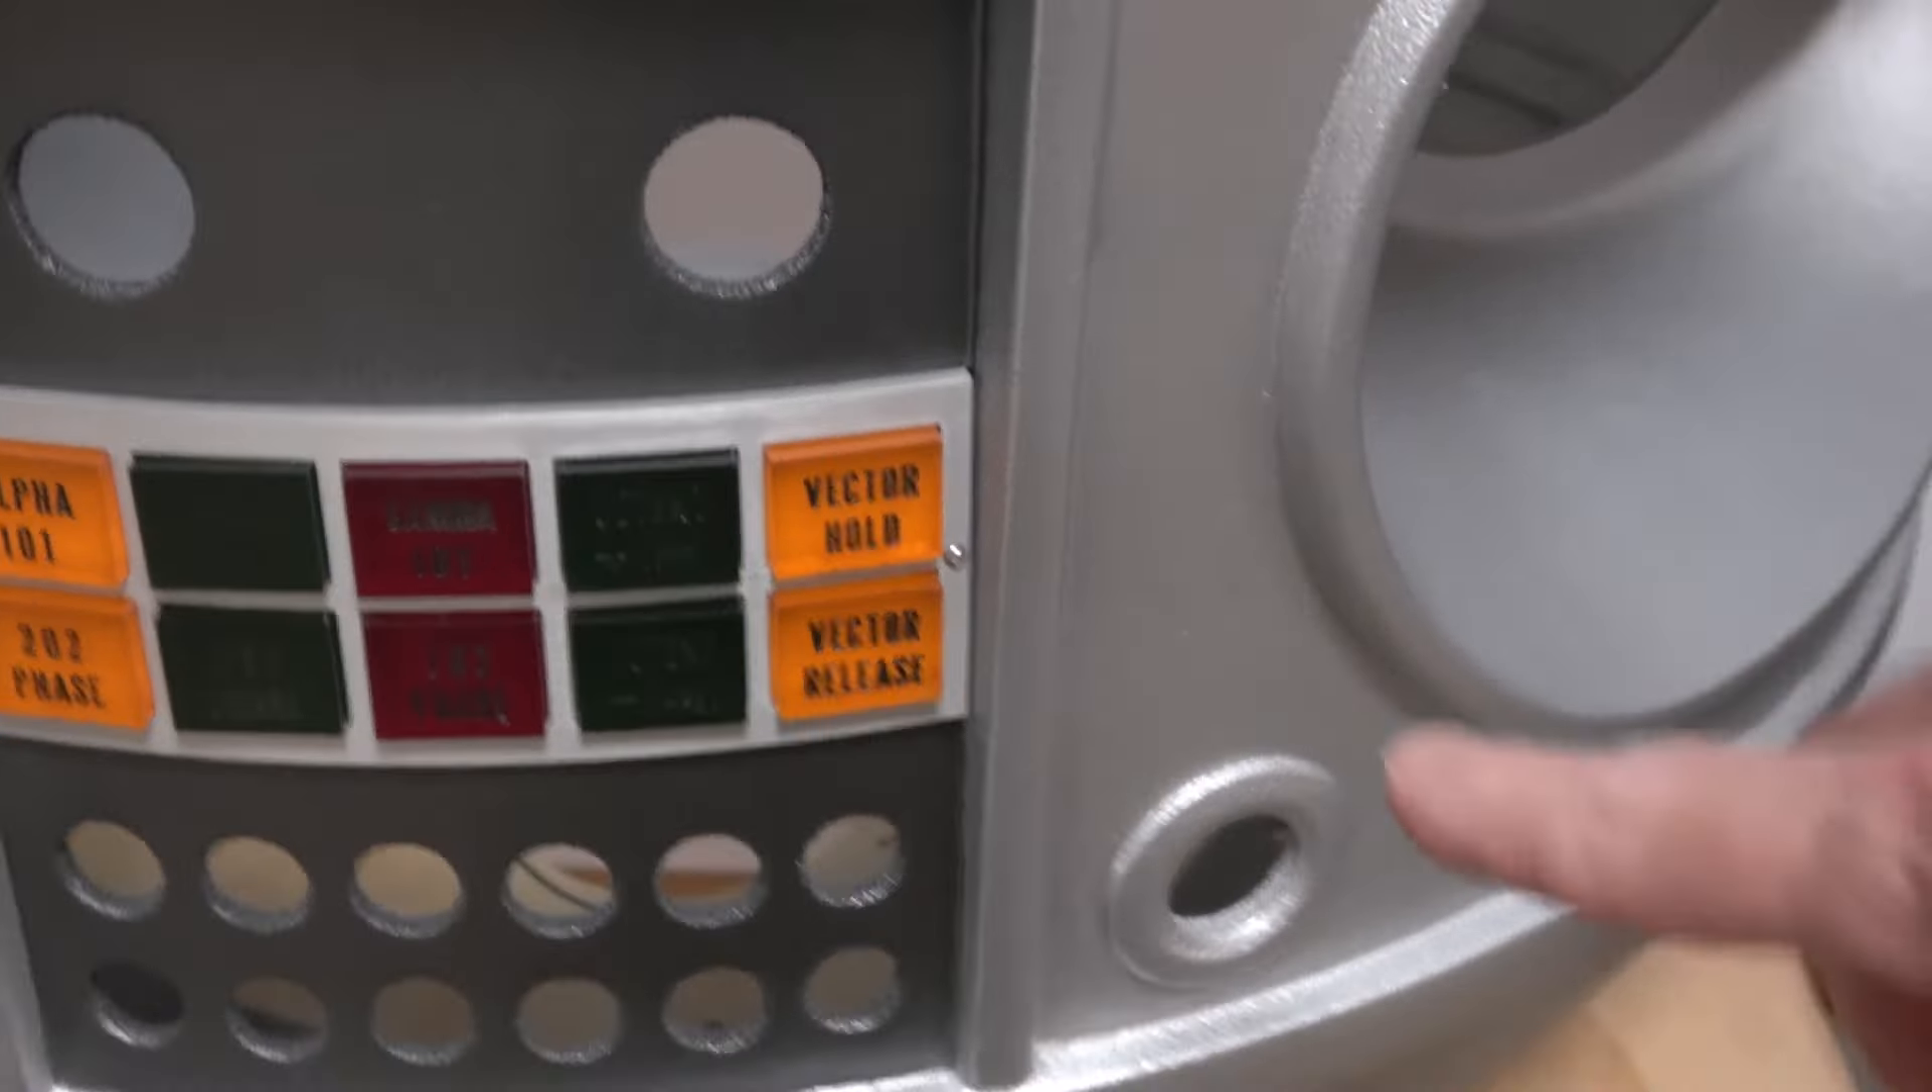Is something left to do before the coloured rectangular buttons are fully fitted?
No.